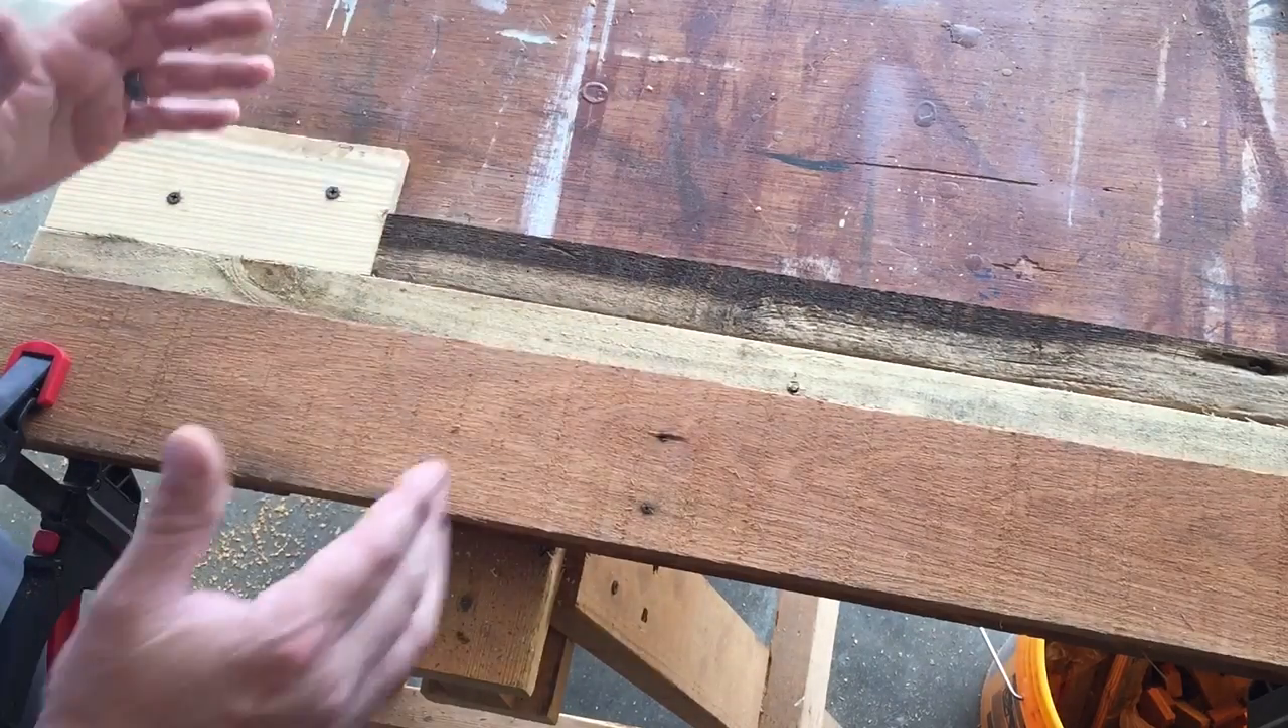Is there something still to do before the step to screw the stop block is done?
No.